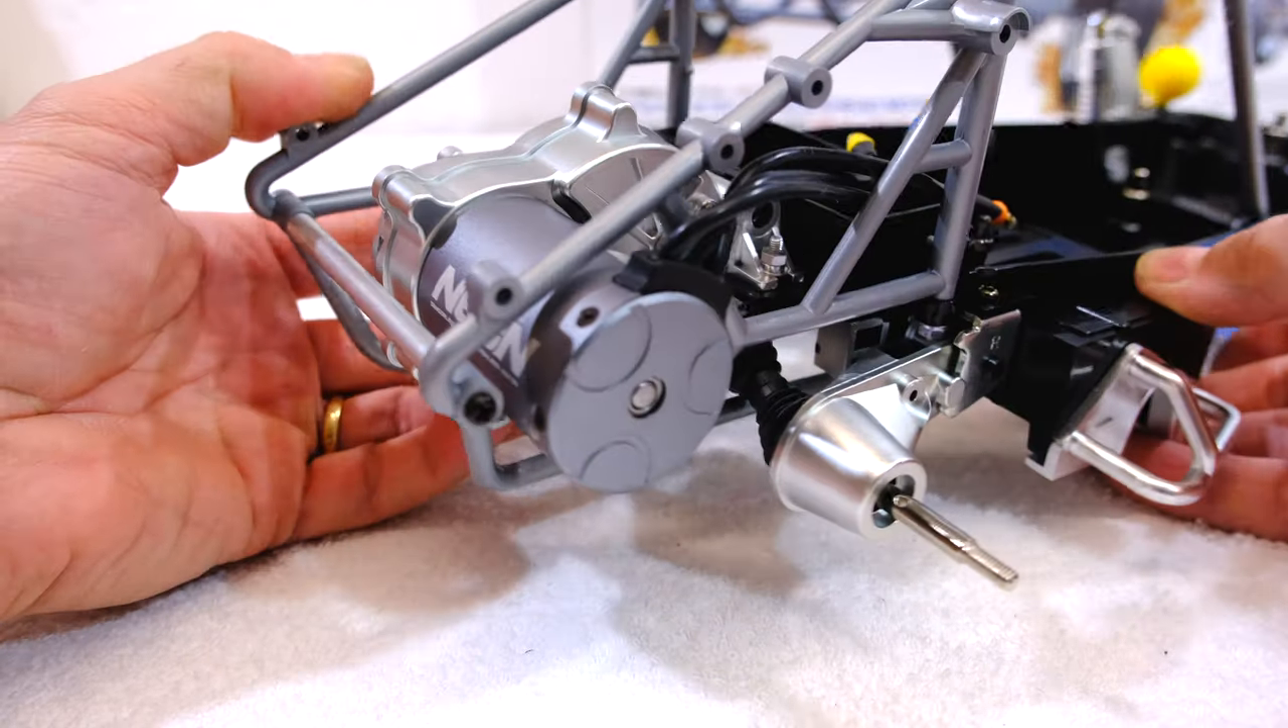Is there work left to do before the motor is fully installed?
No.